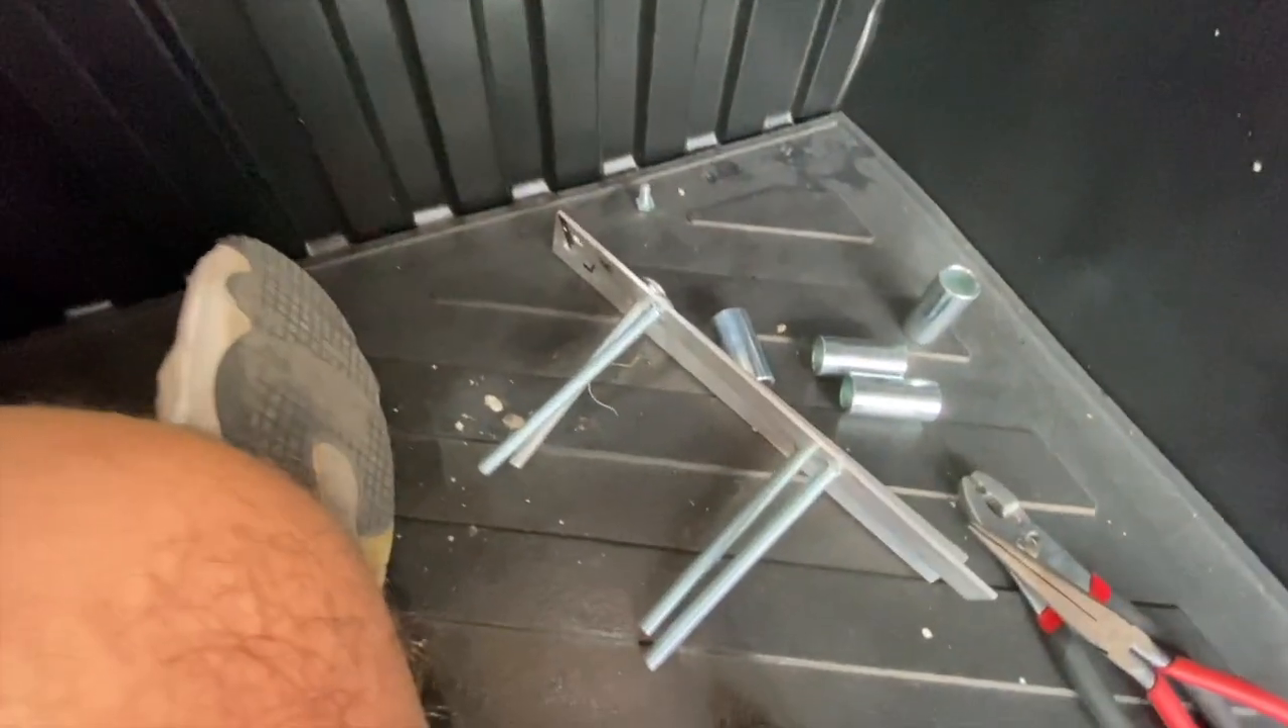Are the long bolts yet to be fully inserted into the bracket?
No.